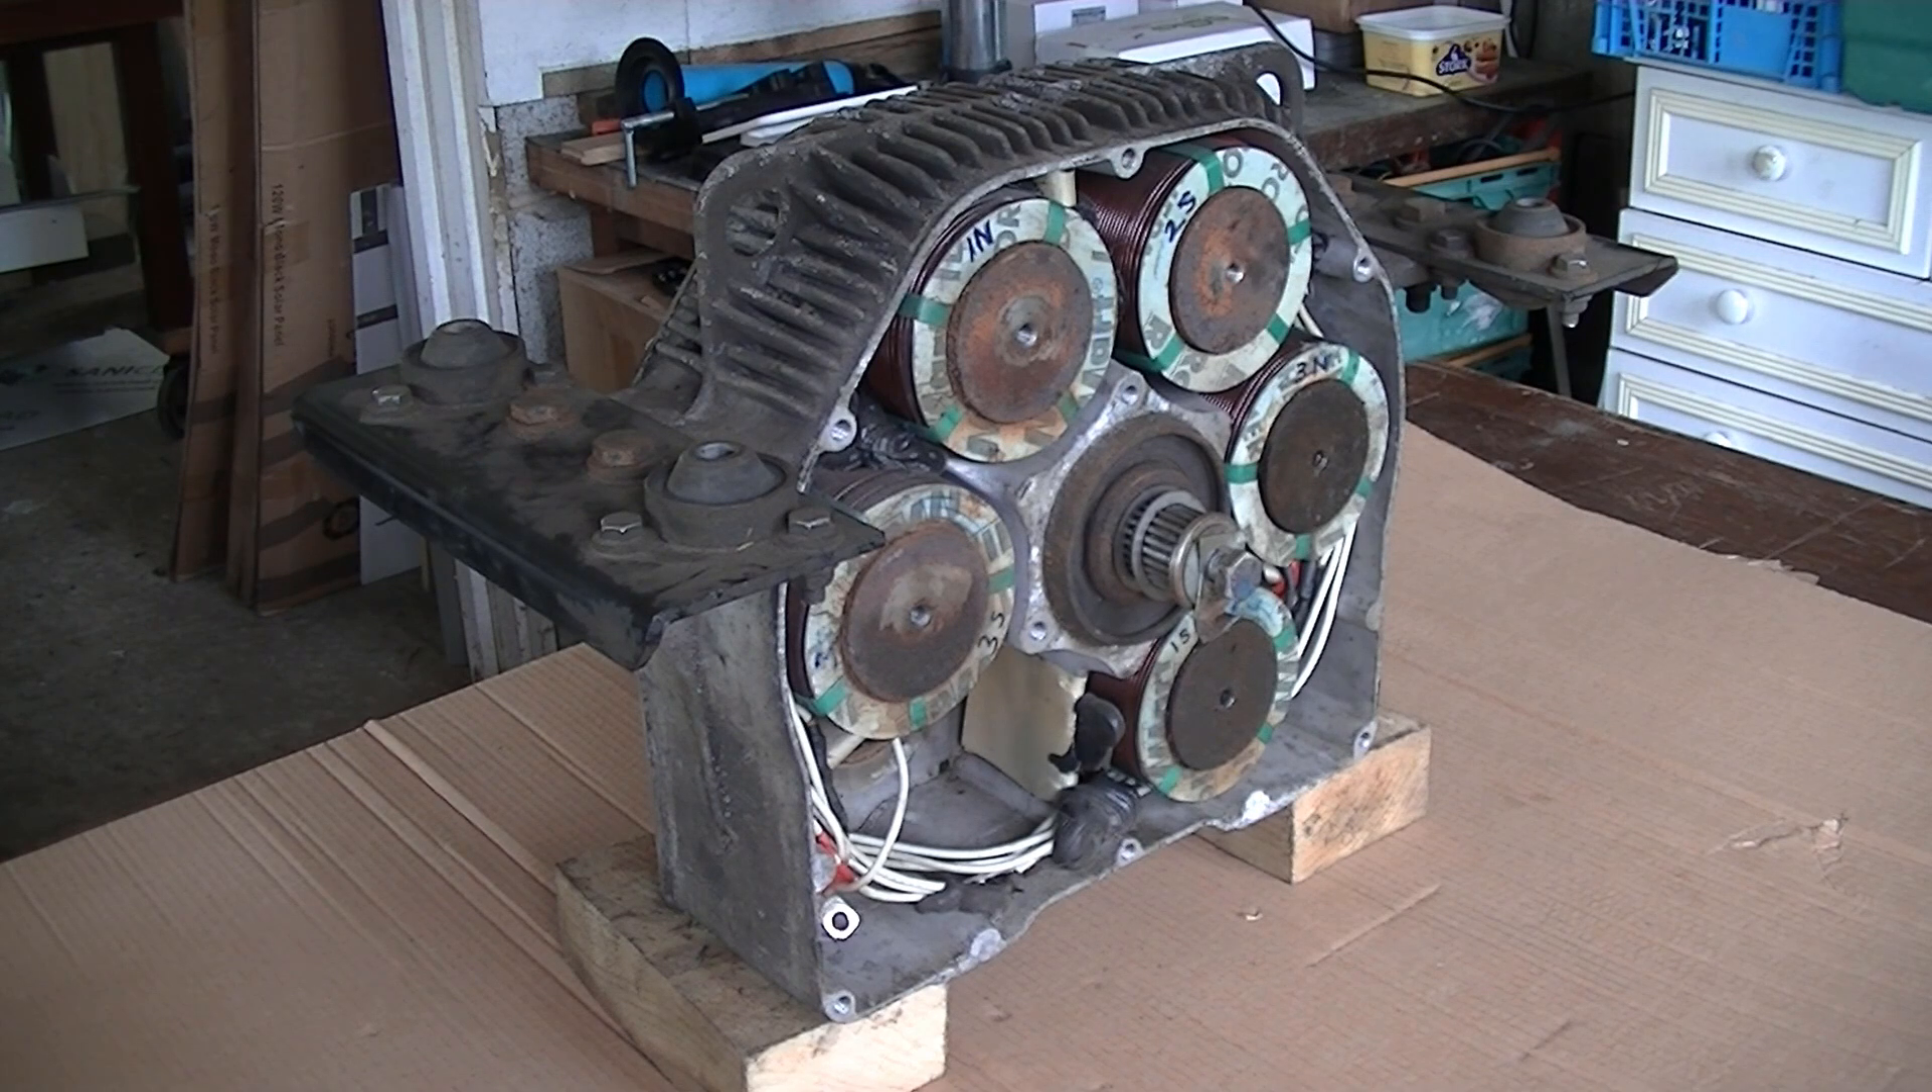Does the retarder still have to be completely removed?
No.